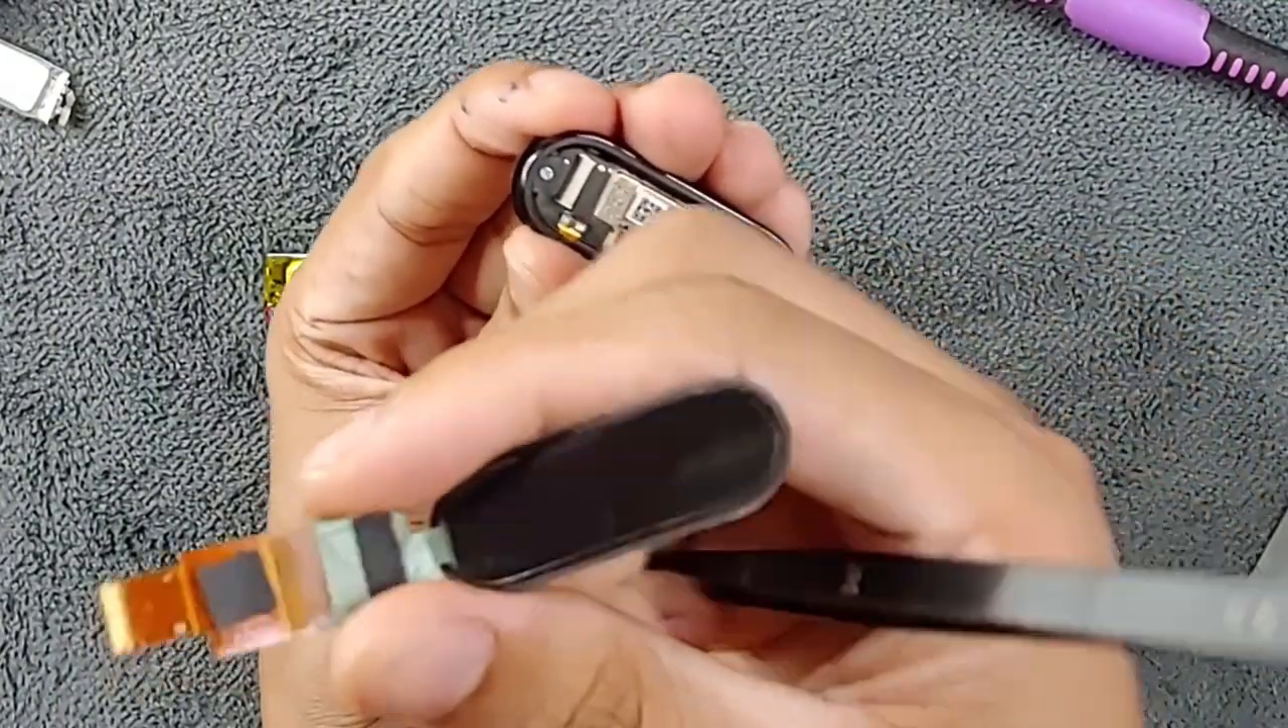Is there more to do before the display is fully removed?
No.